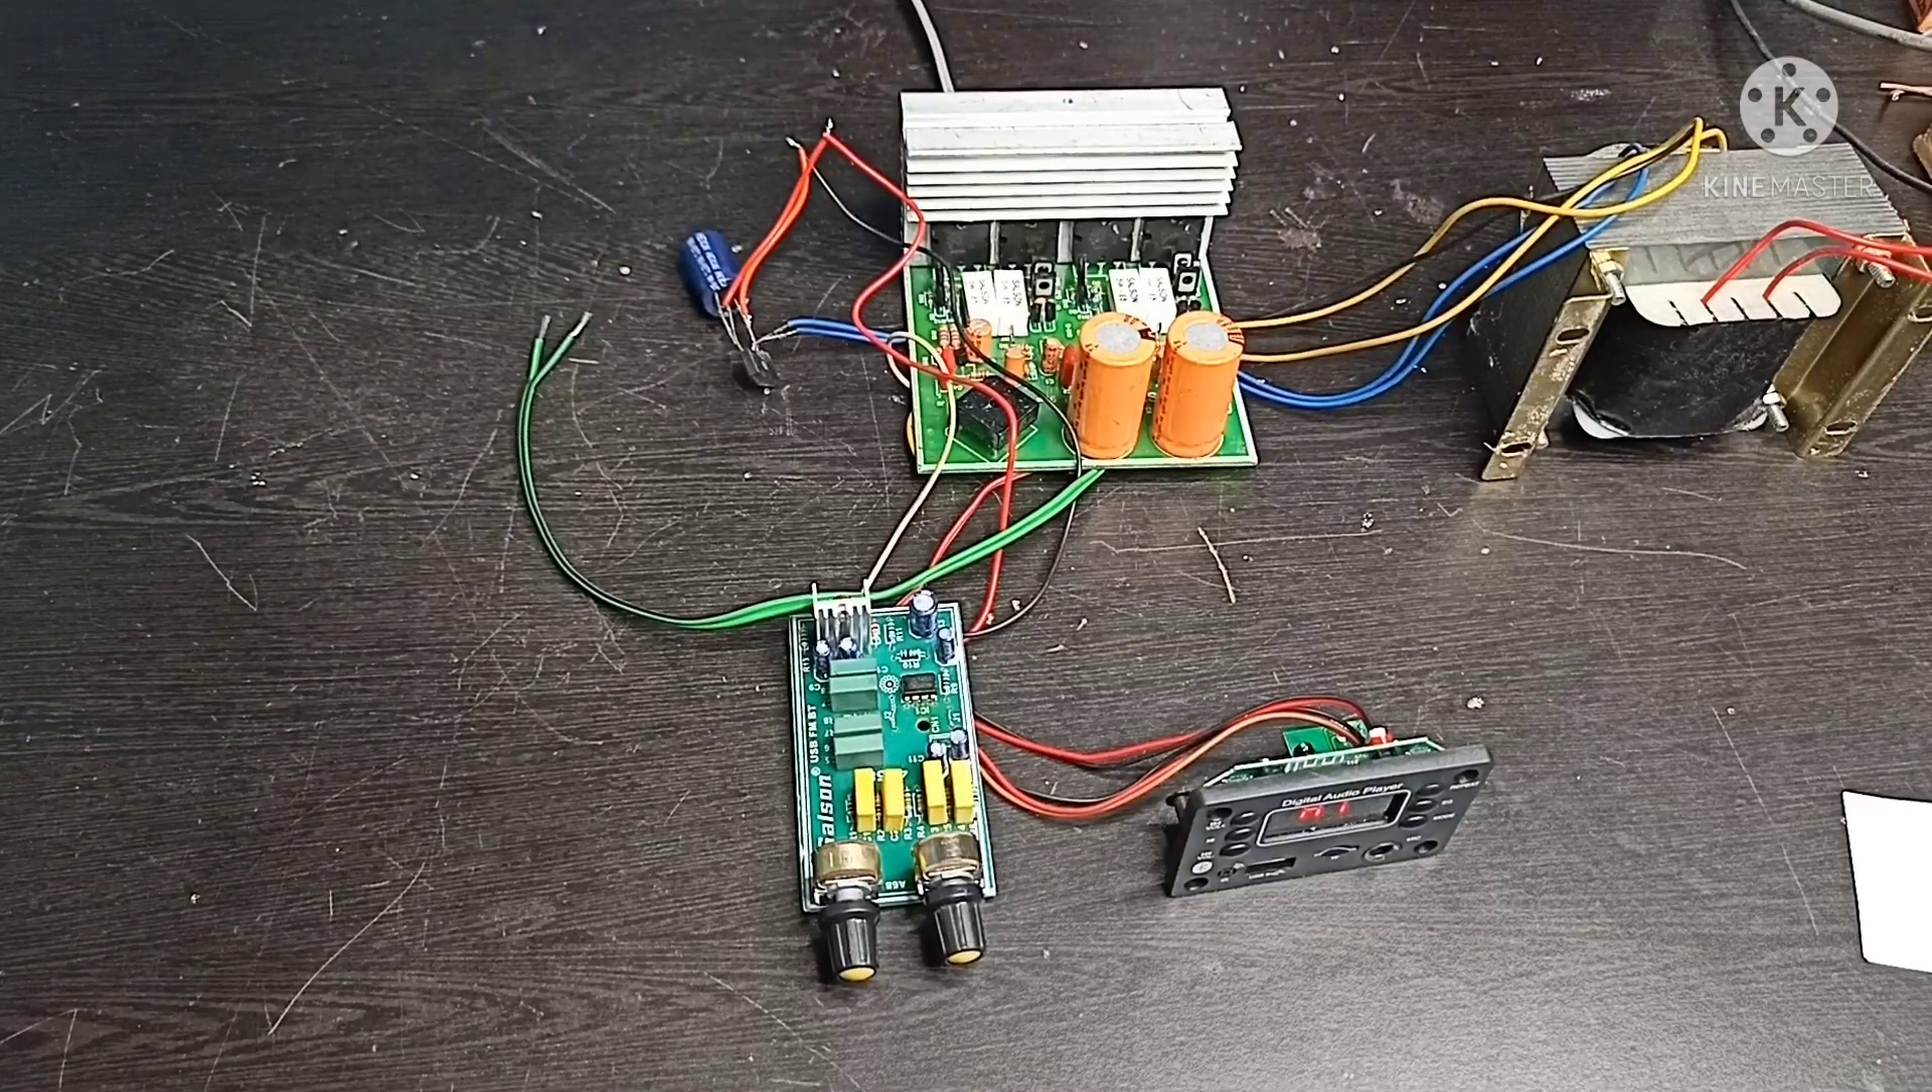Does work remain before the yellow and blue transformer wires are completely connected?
No.